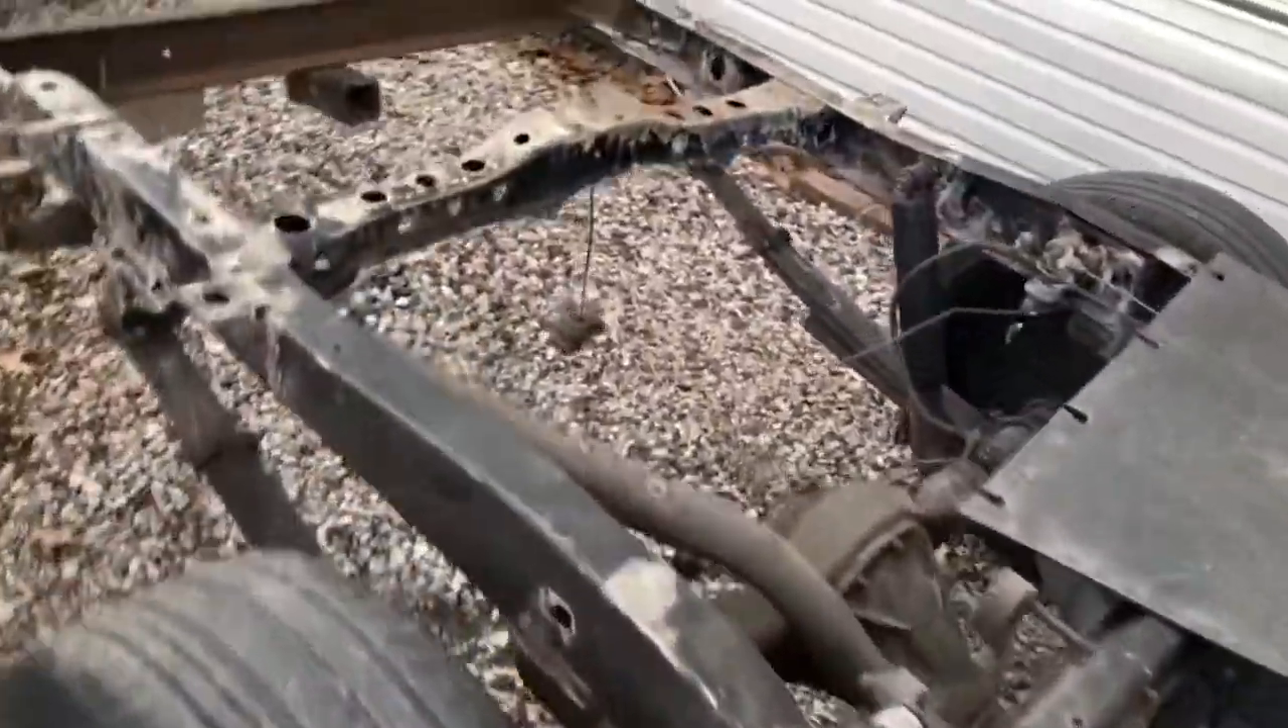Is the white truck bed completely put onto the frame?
No.